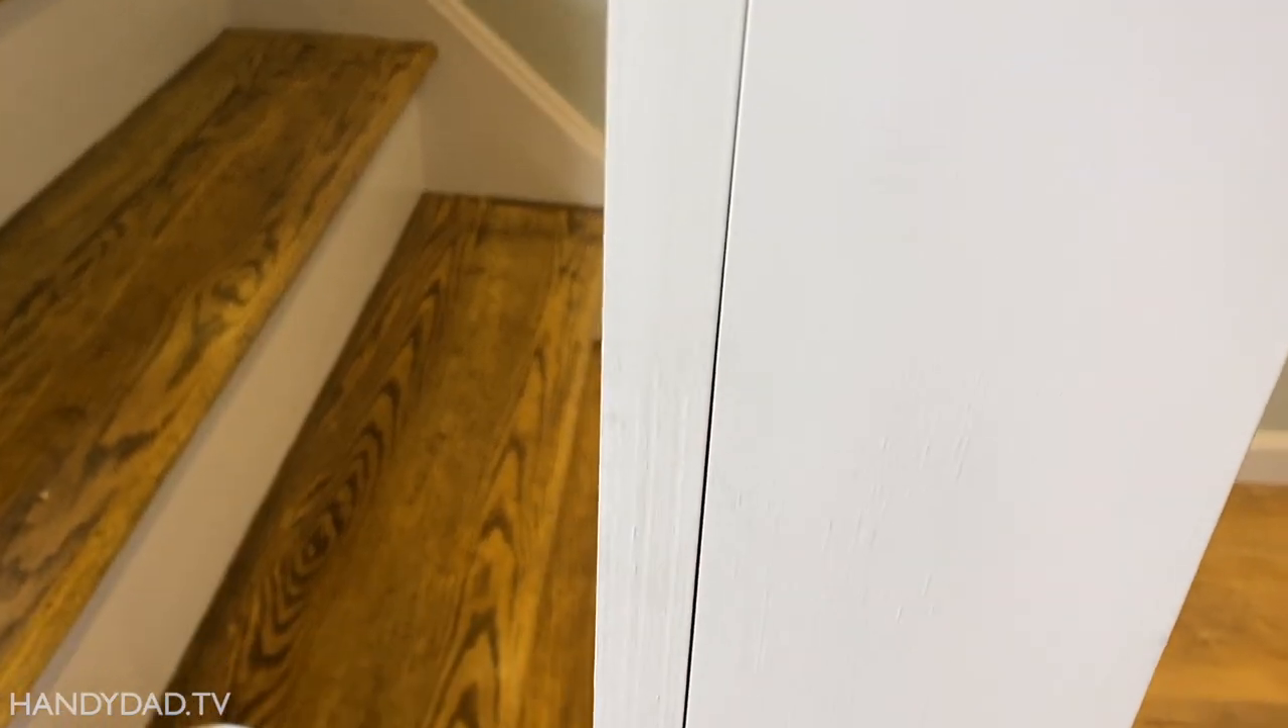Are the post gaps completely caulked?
No.